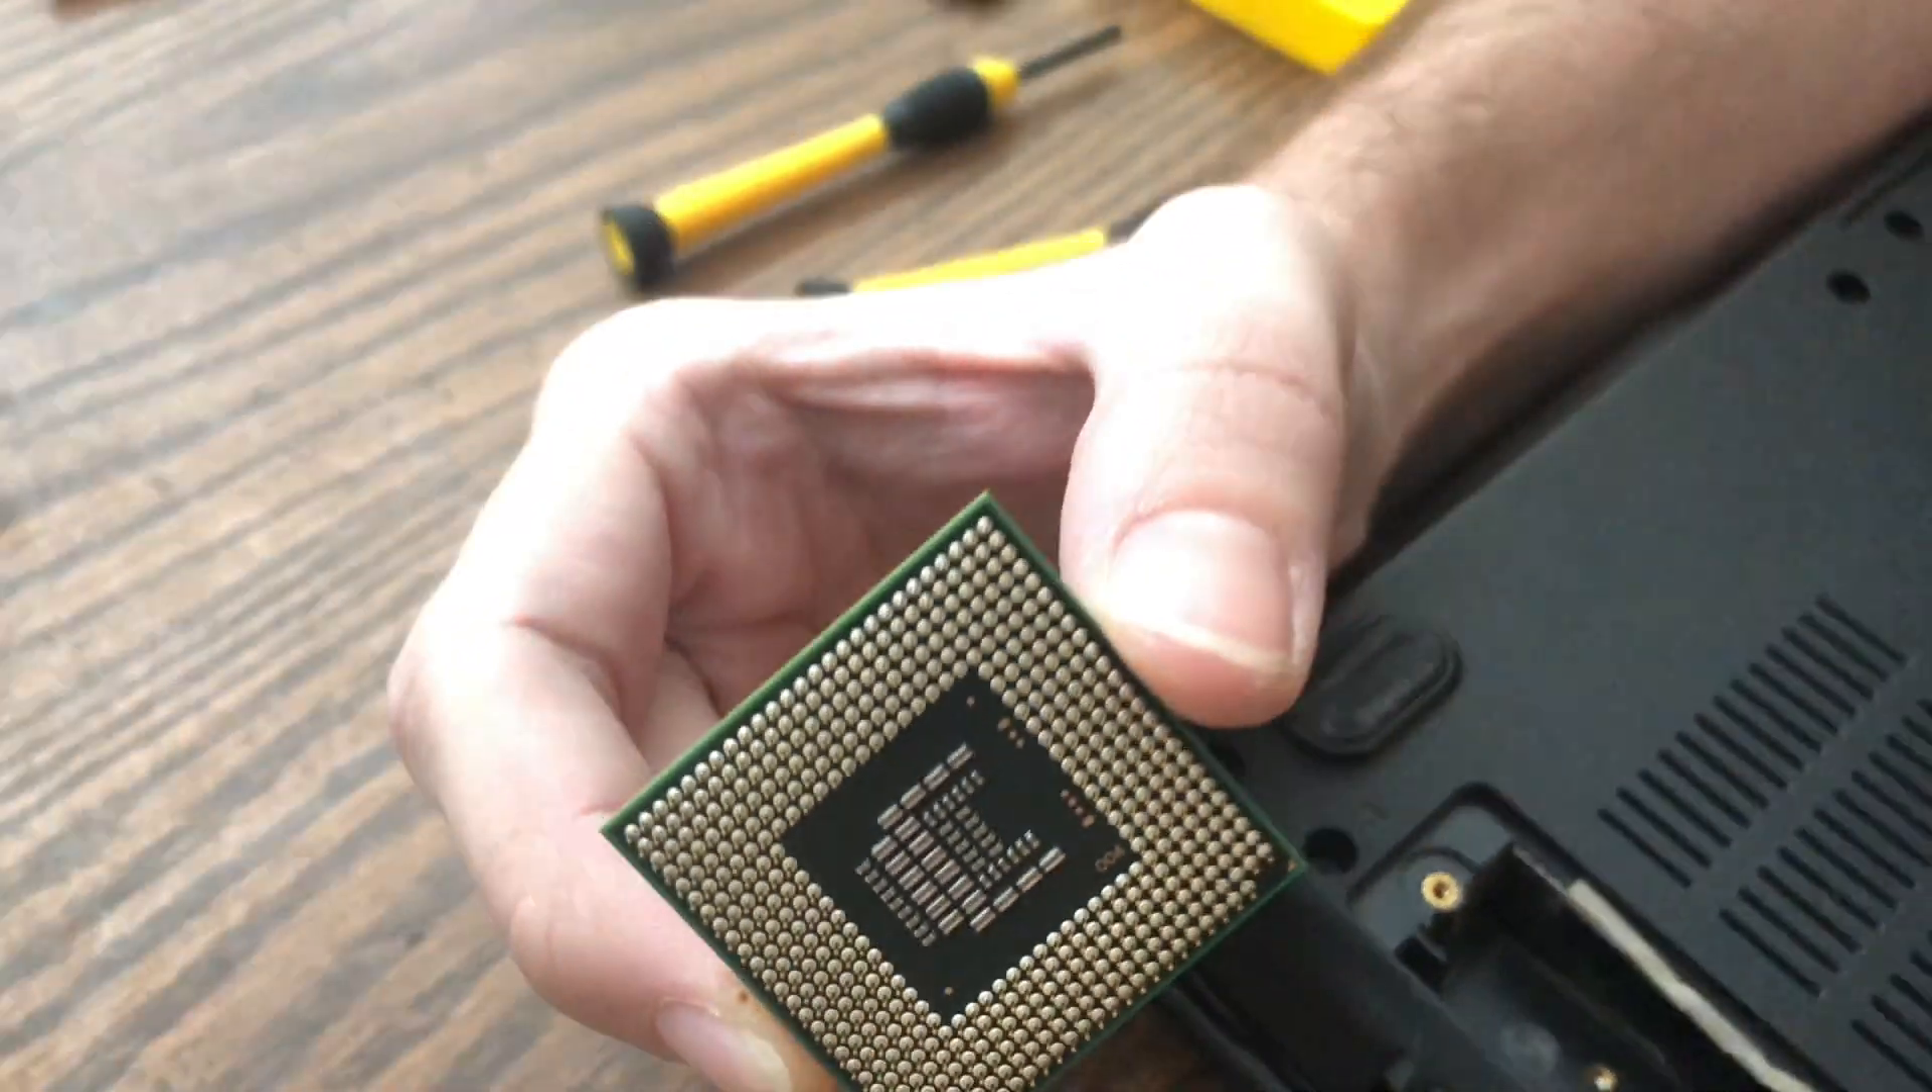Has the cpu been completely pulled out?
Yes.